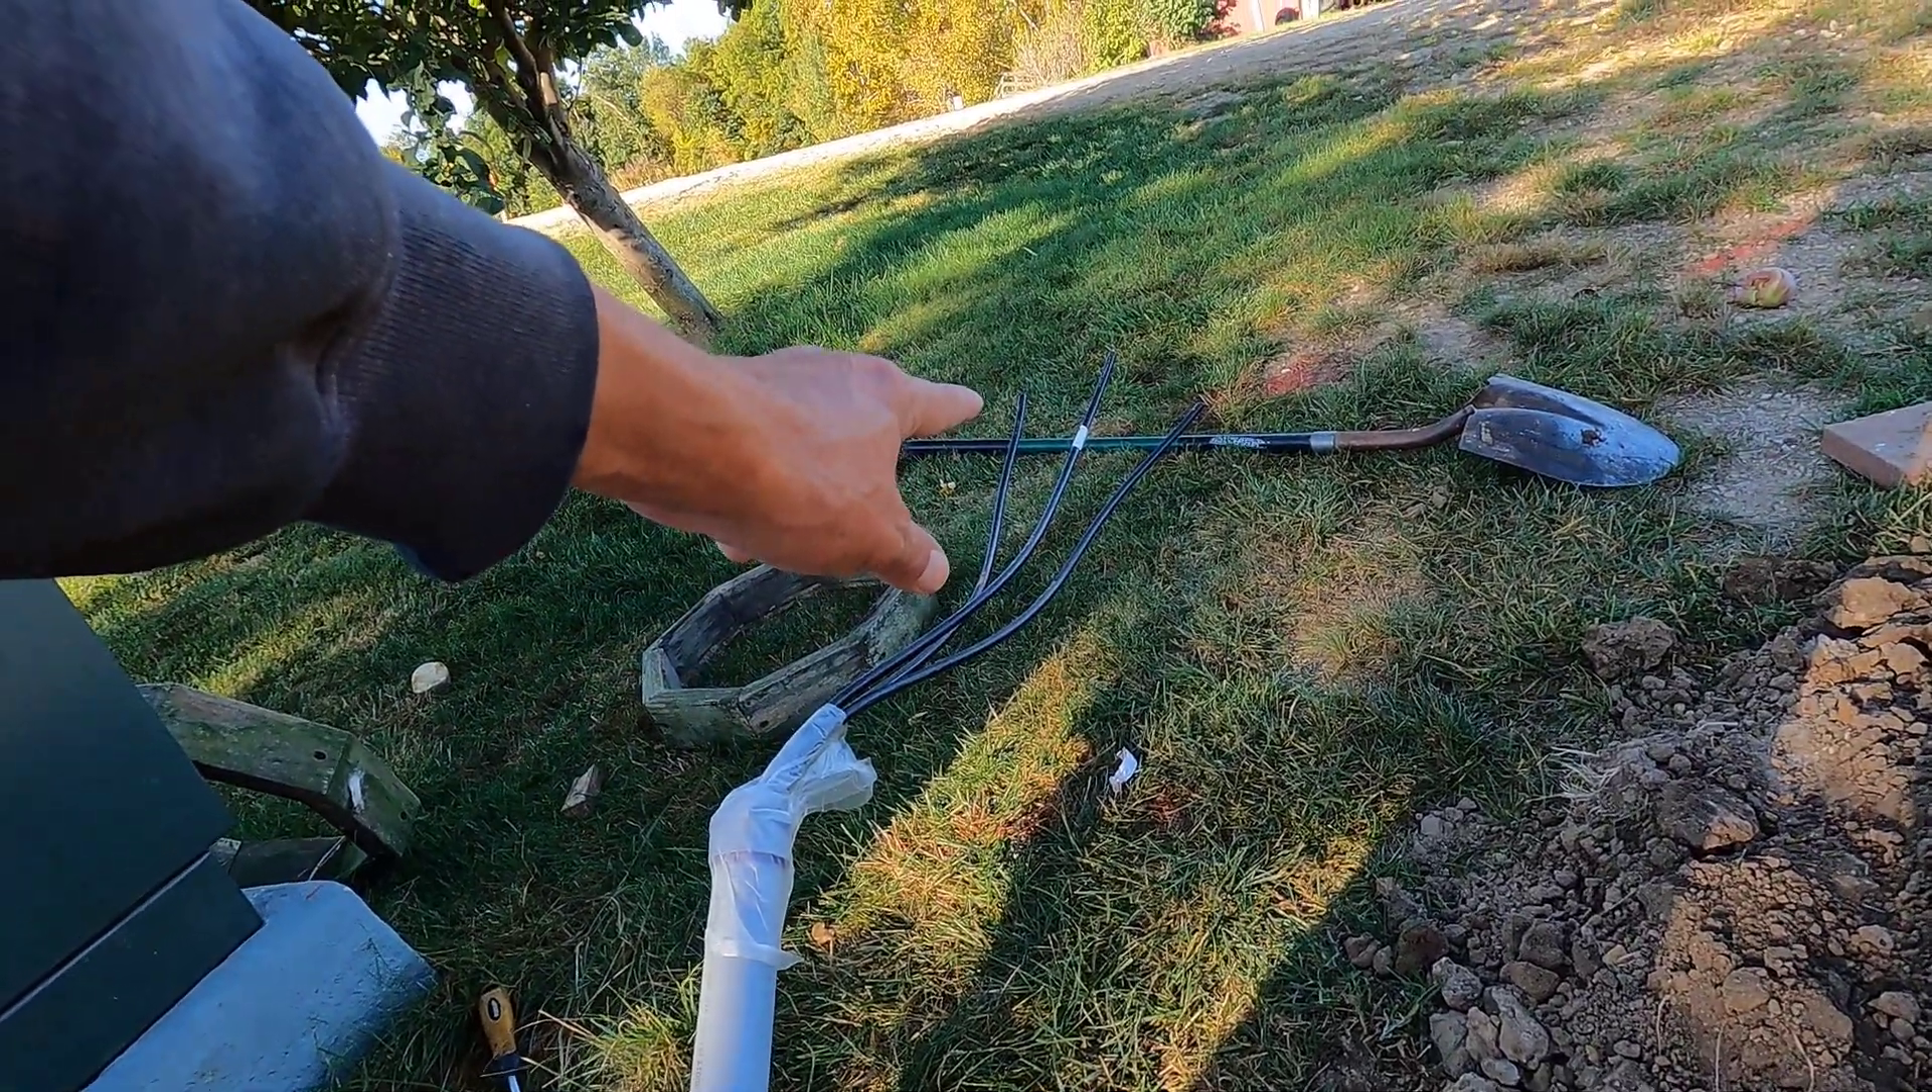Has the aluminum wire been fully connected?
No.